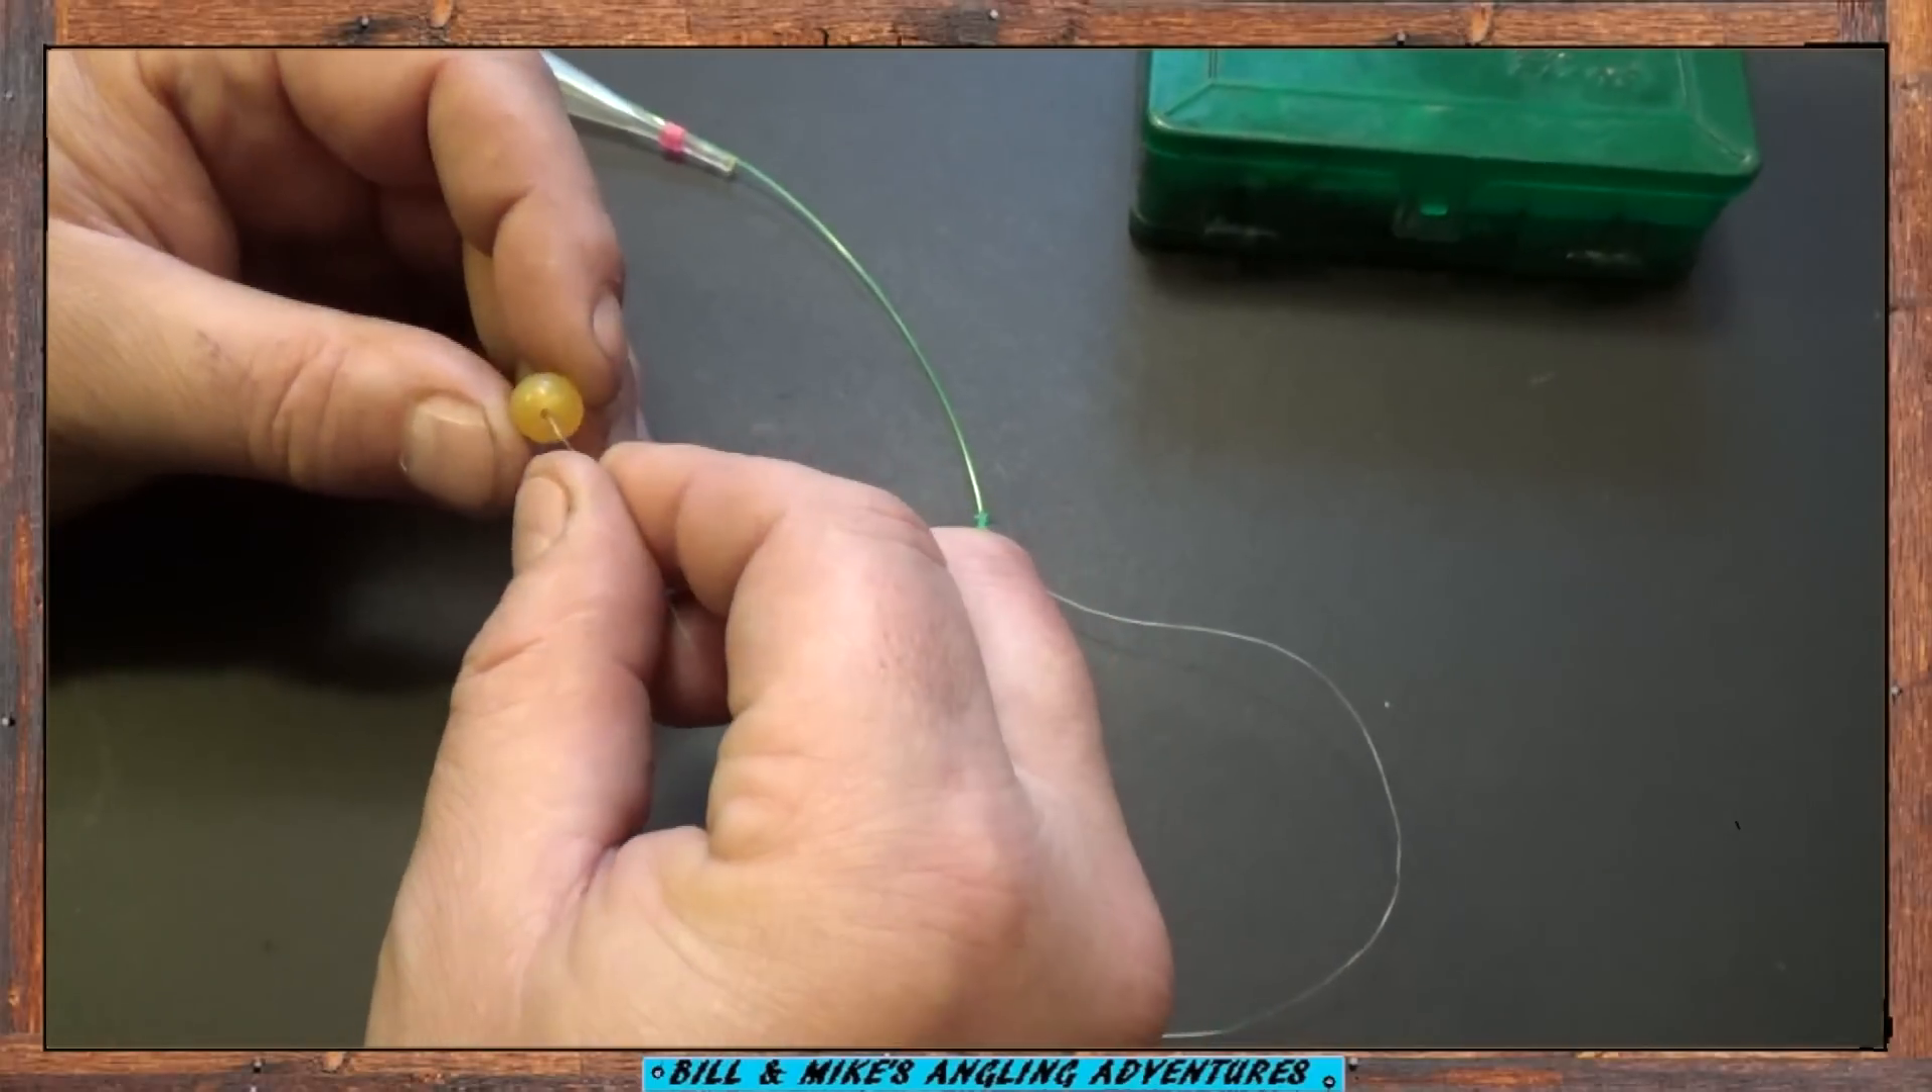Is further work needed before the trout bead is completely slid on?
Yes.